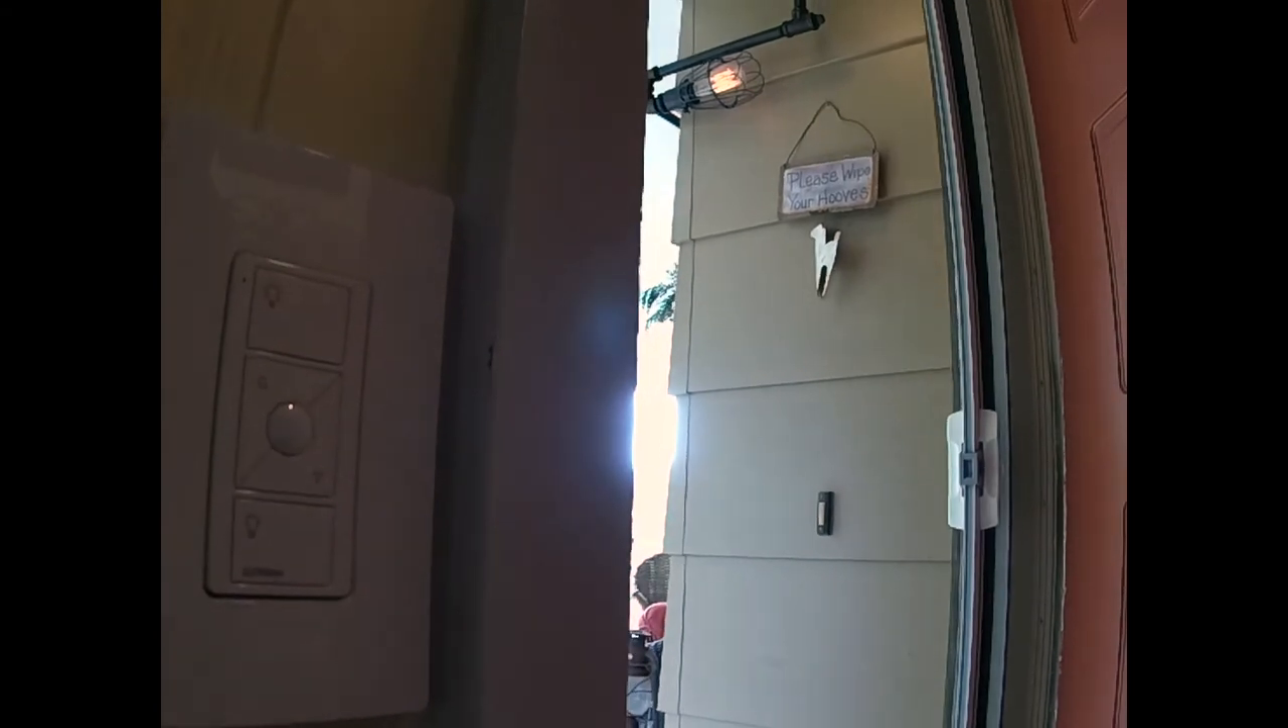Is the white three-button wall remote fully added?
Yes.